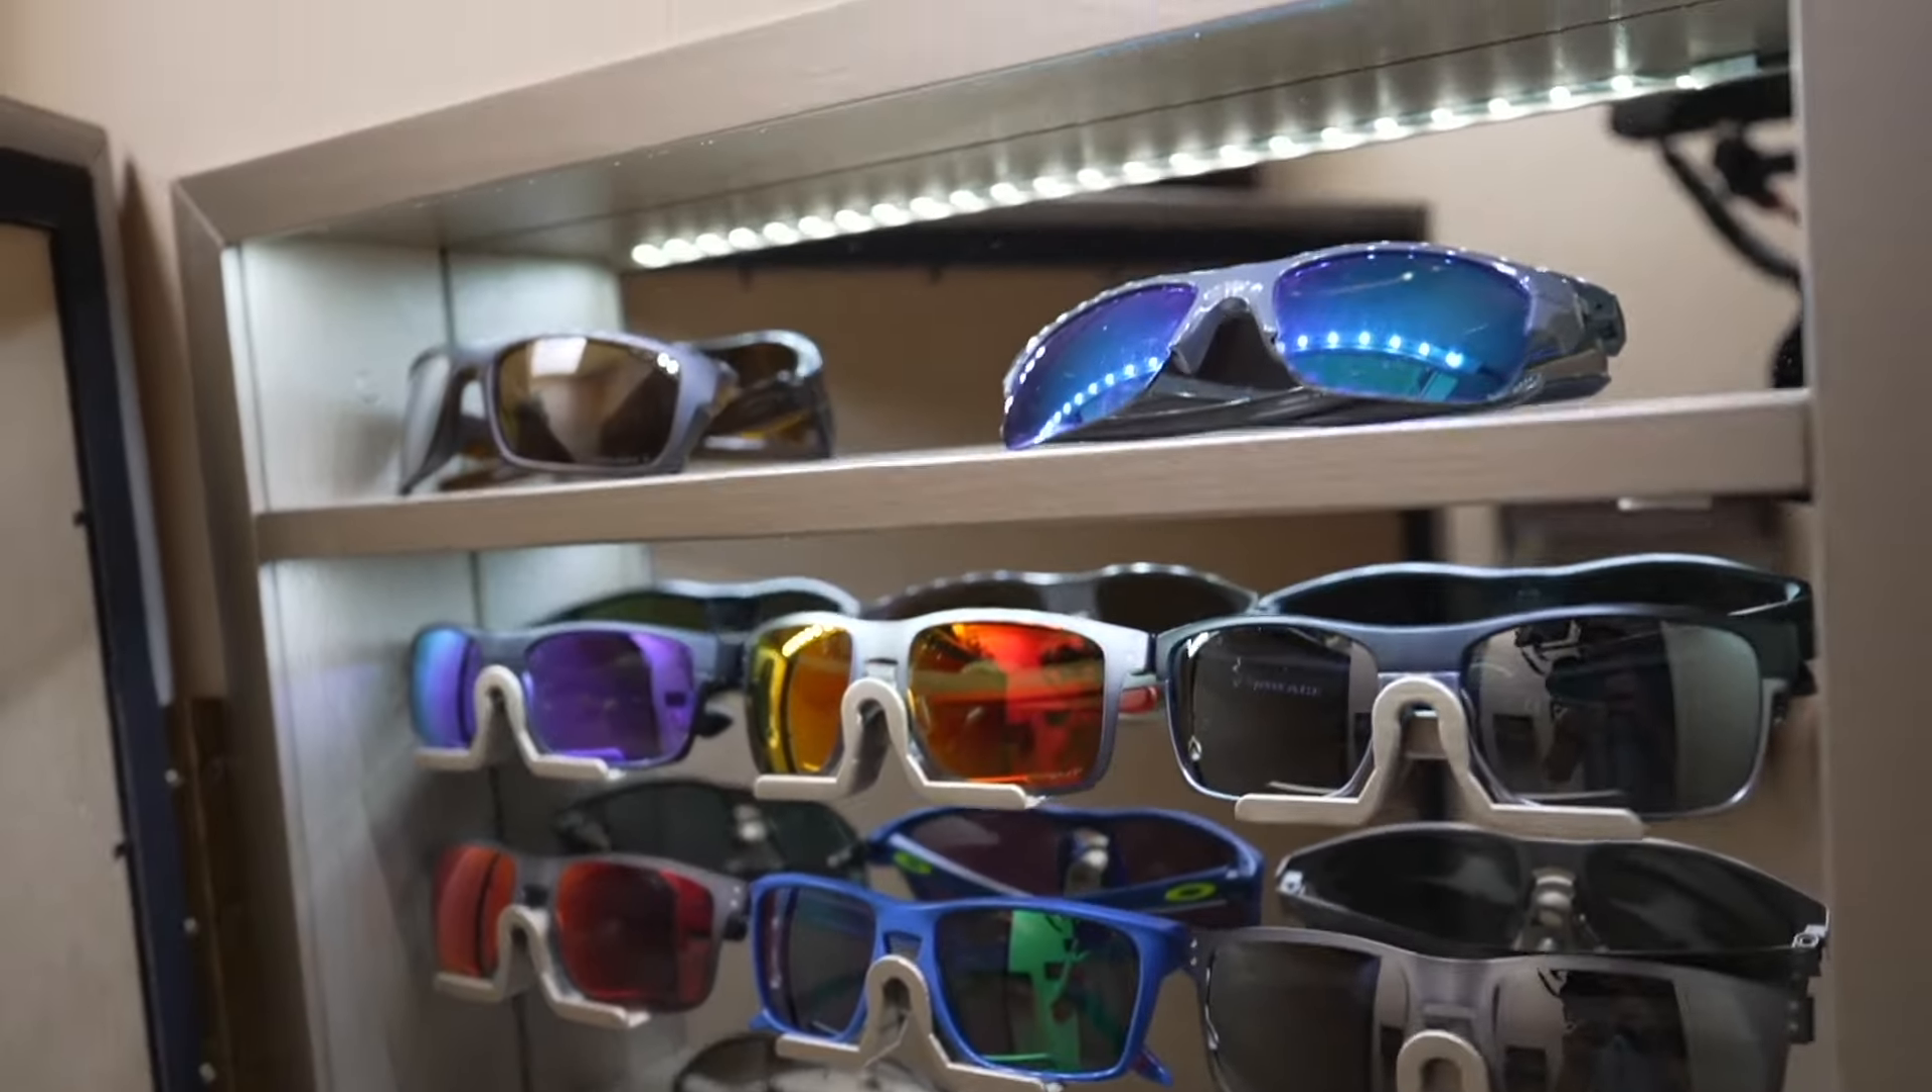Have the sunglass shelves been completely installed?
Yes.